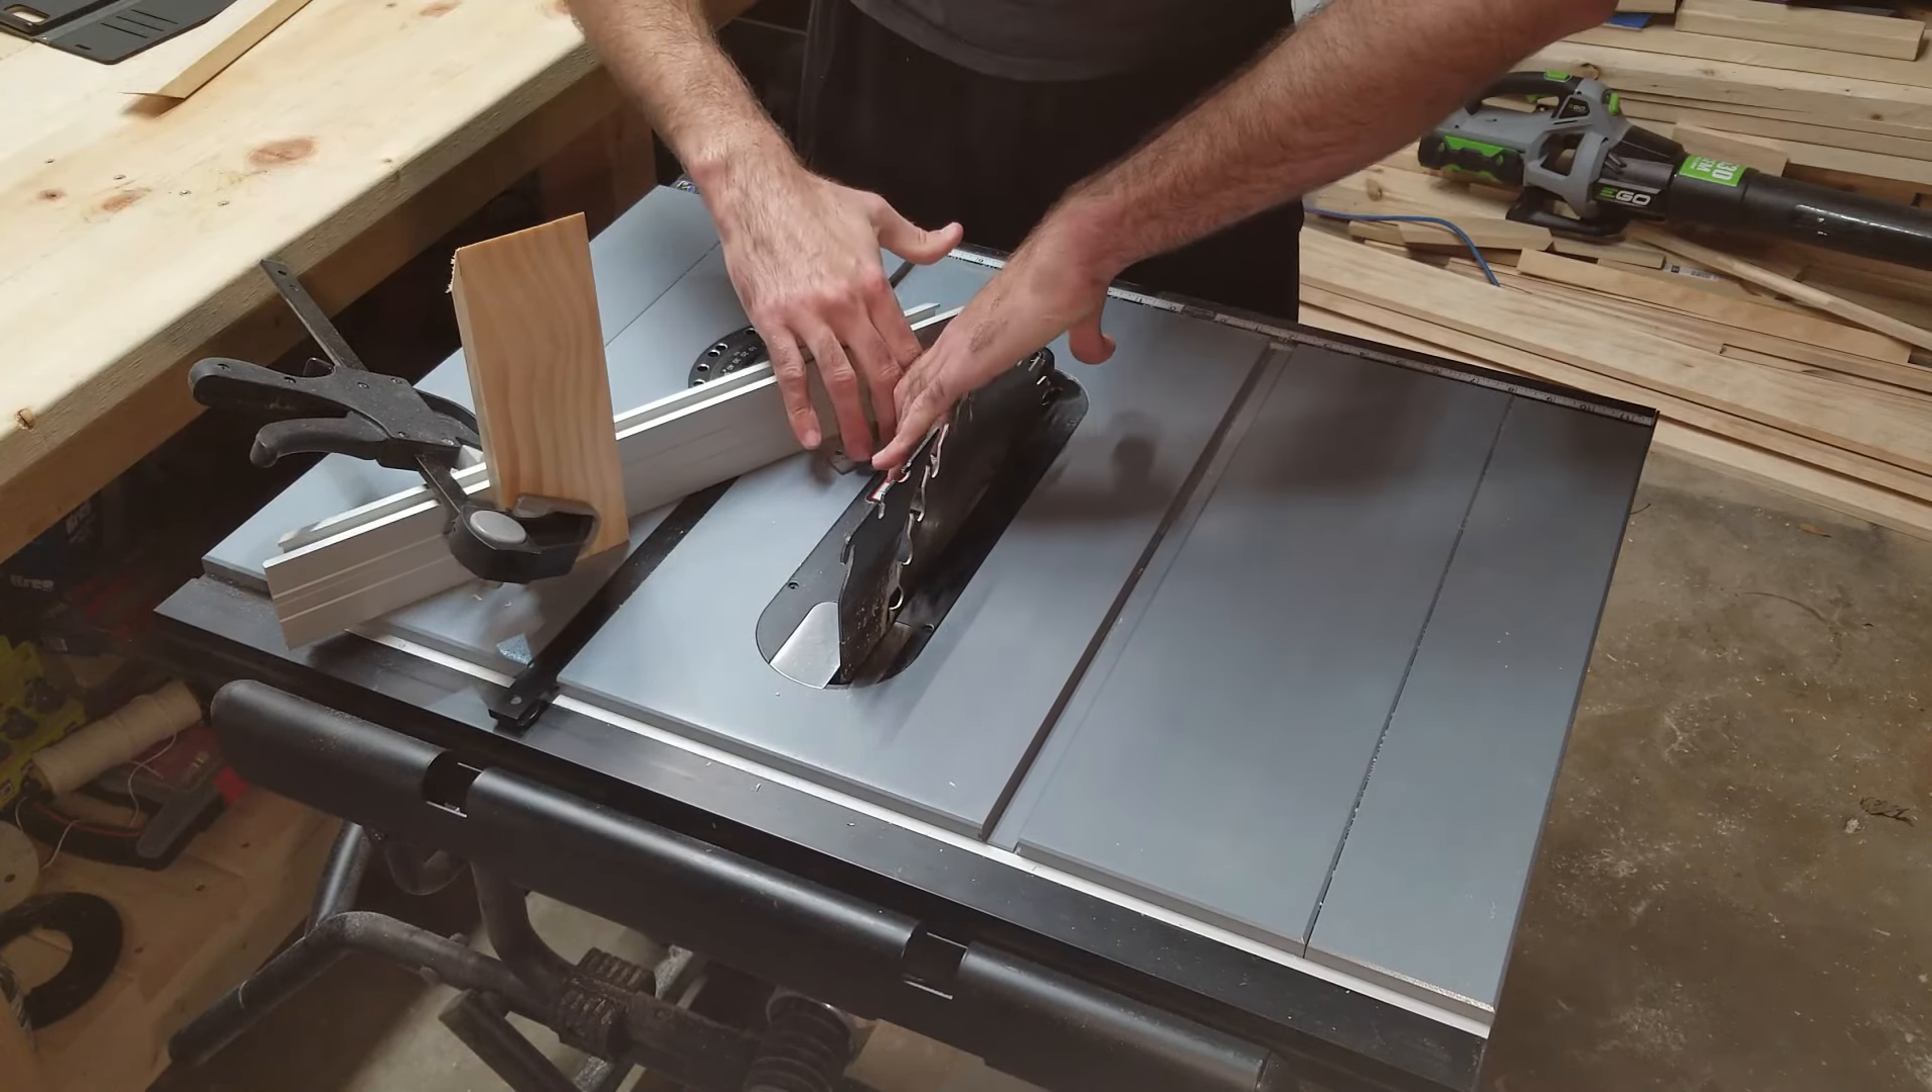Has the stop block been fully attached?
Yes.